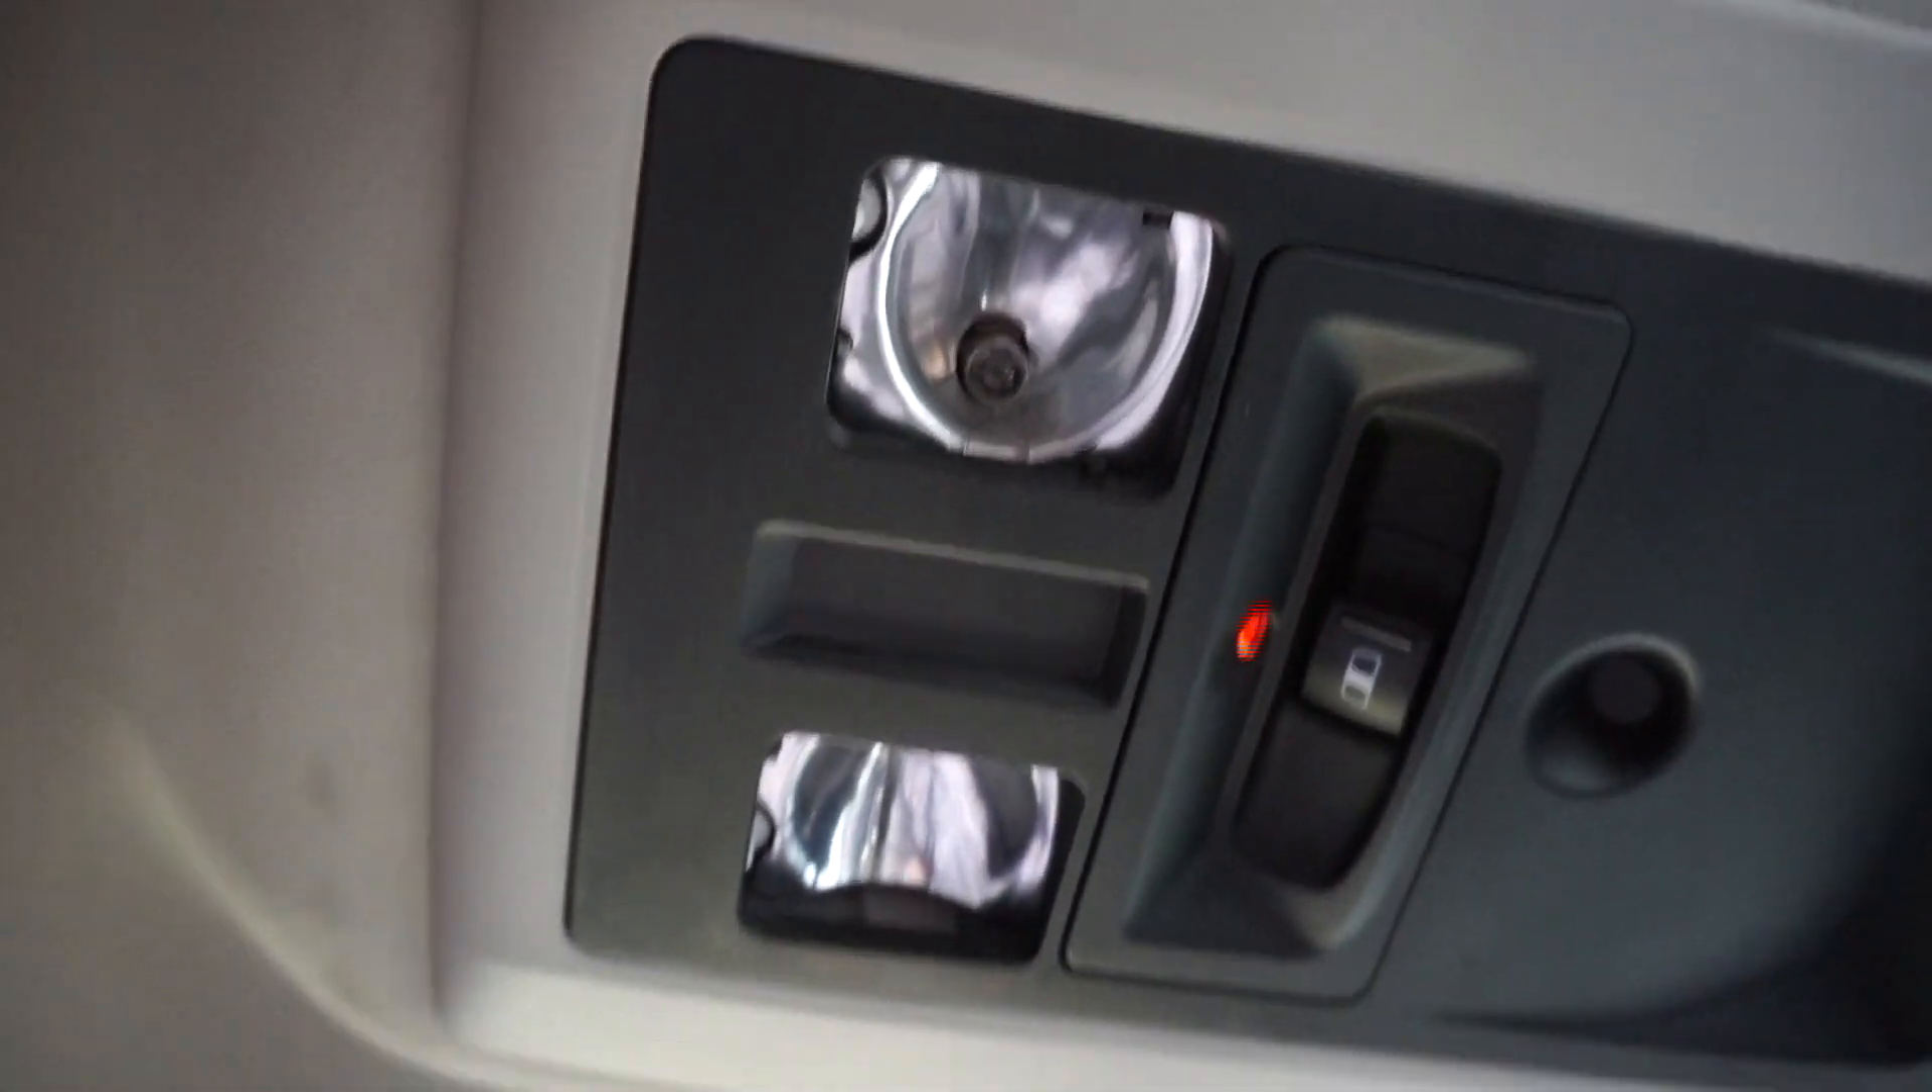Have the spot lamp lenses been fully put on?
No.